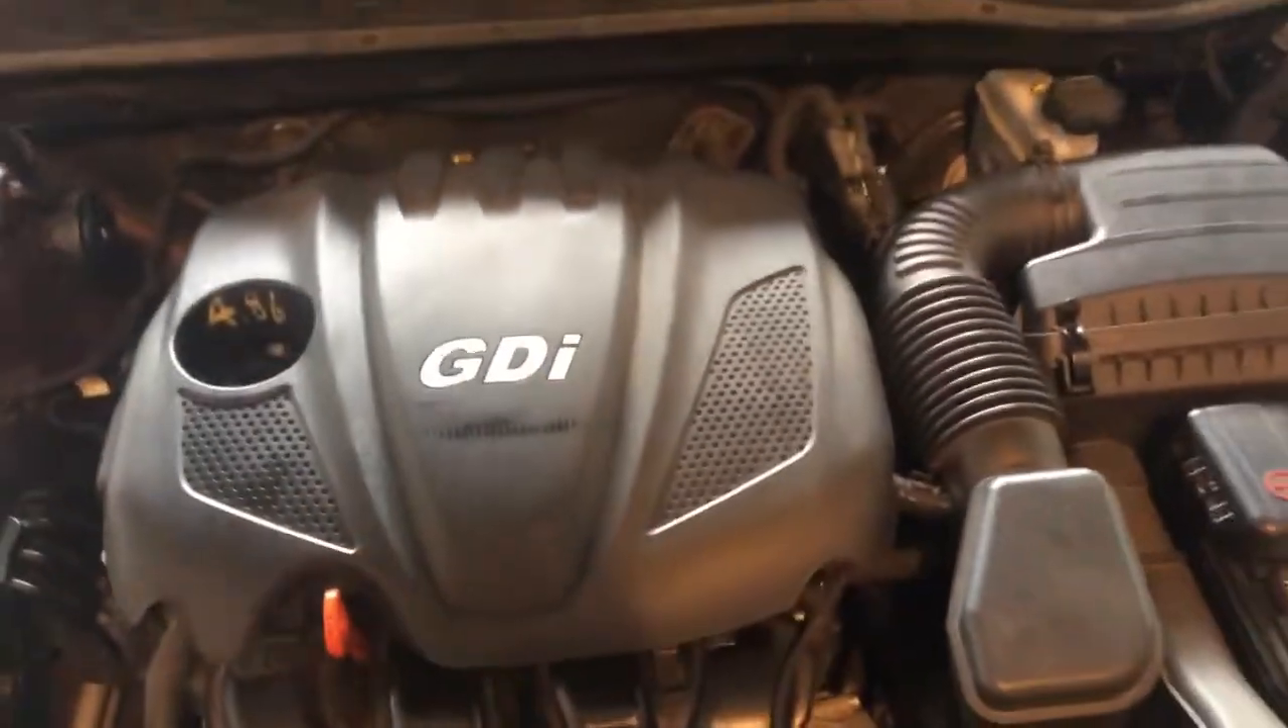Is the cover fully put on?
Yes.